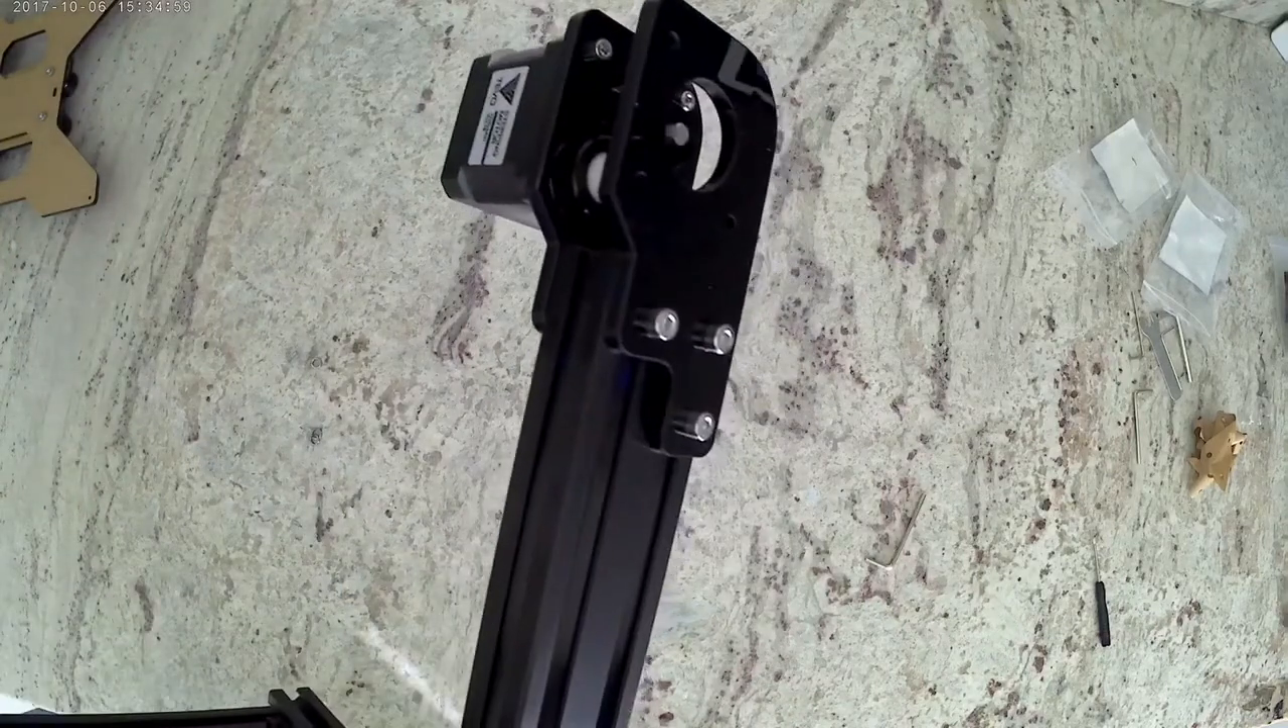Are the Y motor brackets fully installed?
Yes.